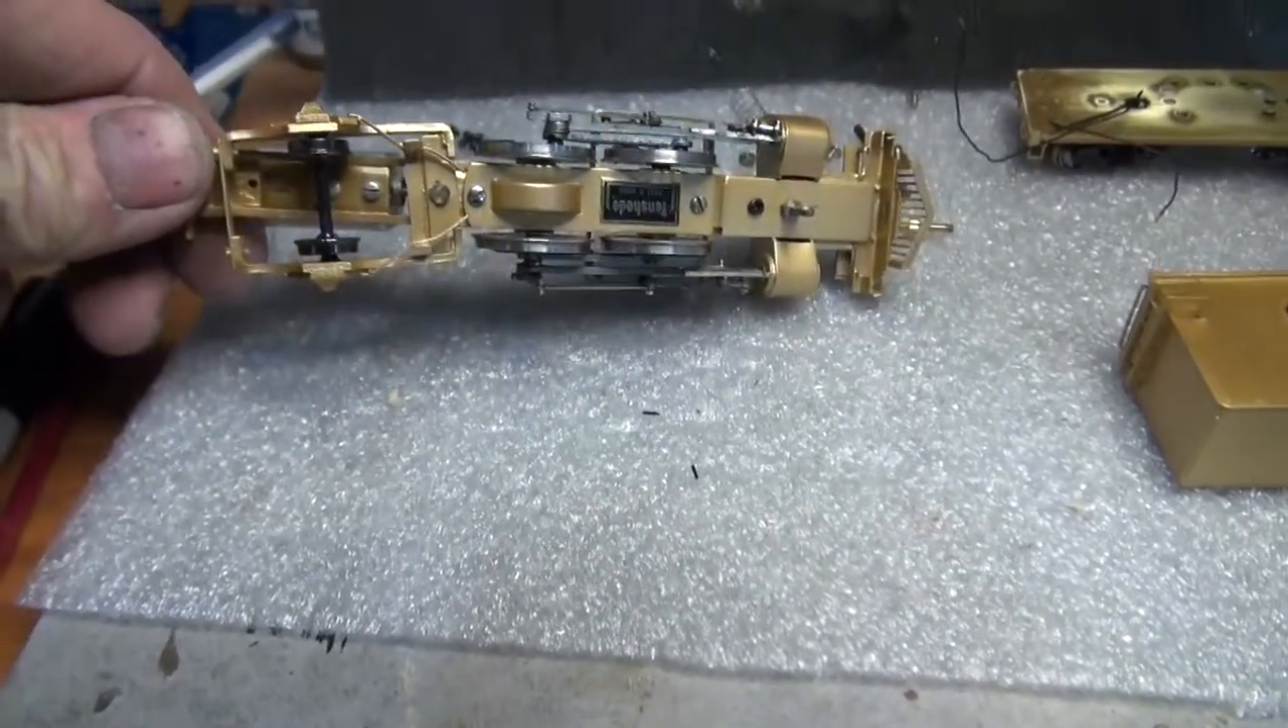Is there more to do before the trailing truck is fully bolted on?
No.